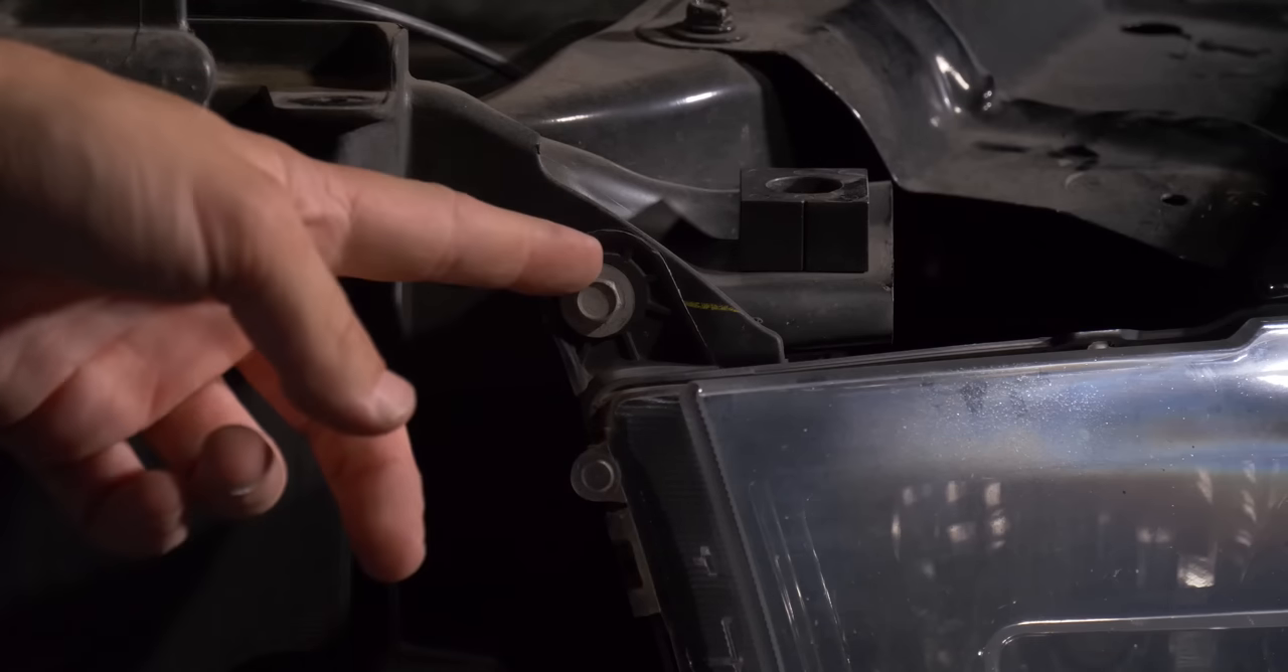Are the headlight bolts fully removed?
No.